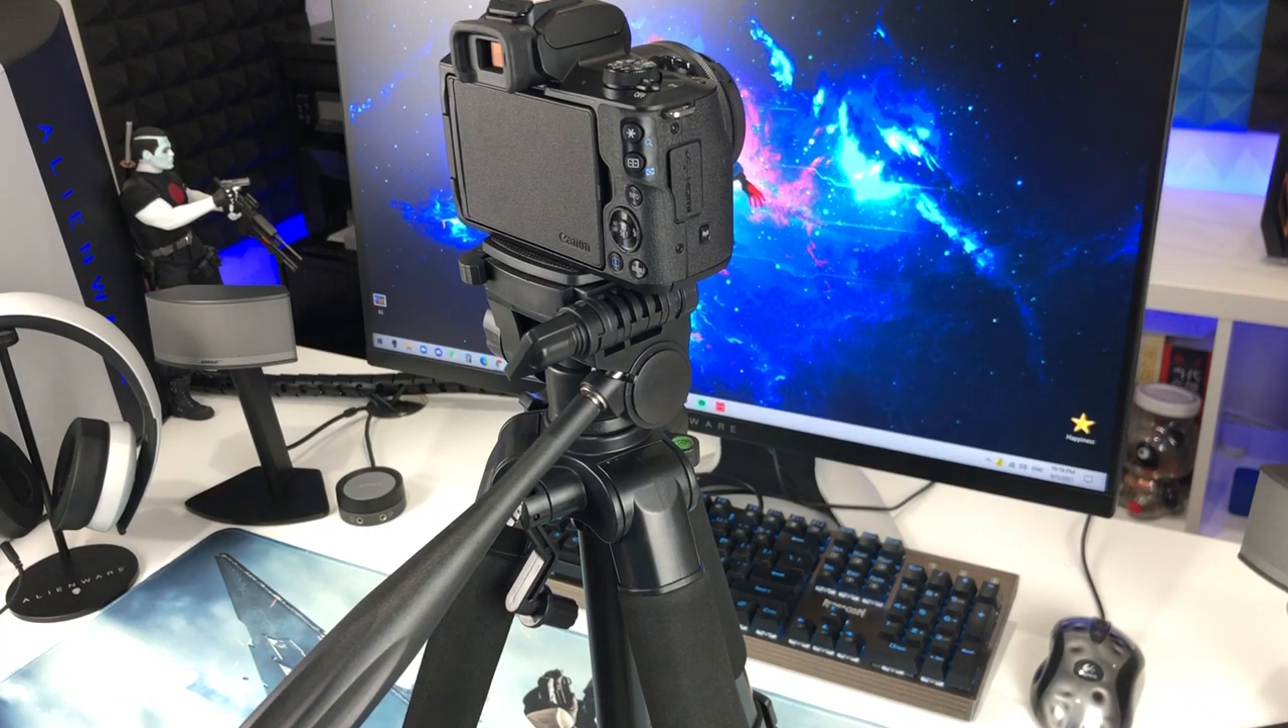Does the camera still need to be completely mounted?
No.